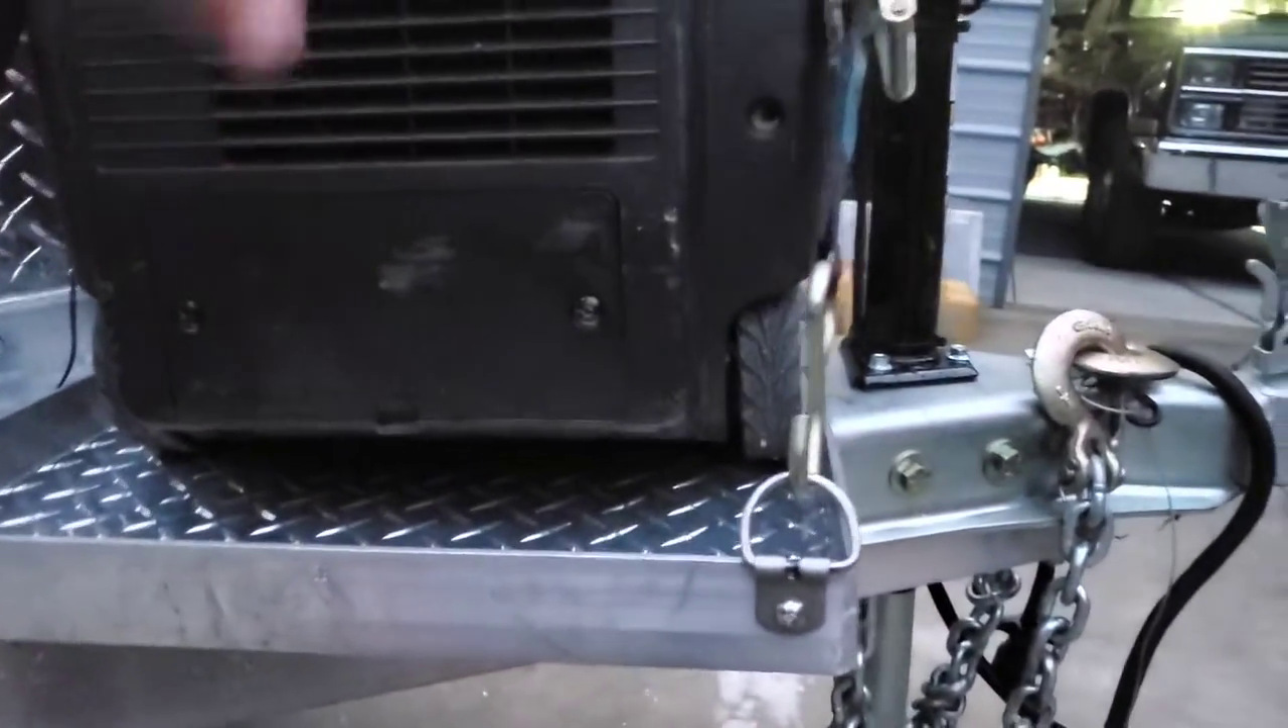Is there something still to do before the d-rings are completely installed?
No.